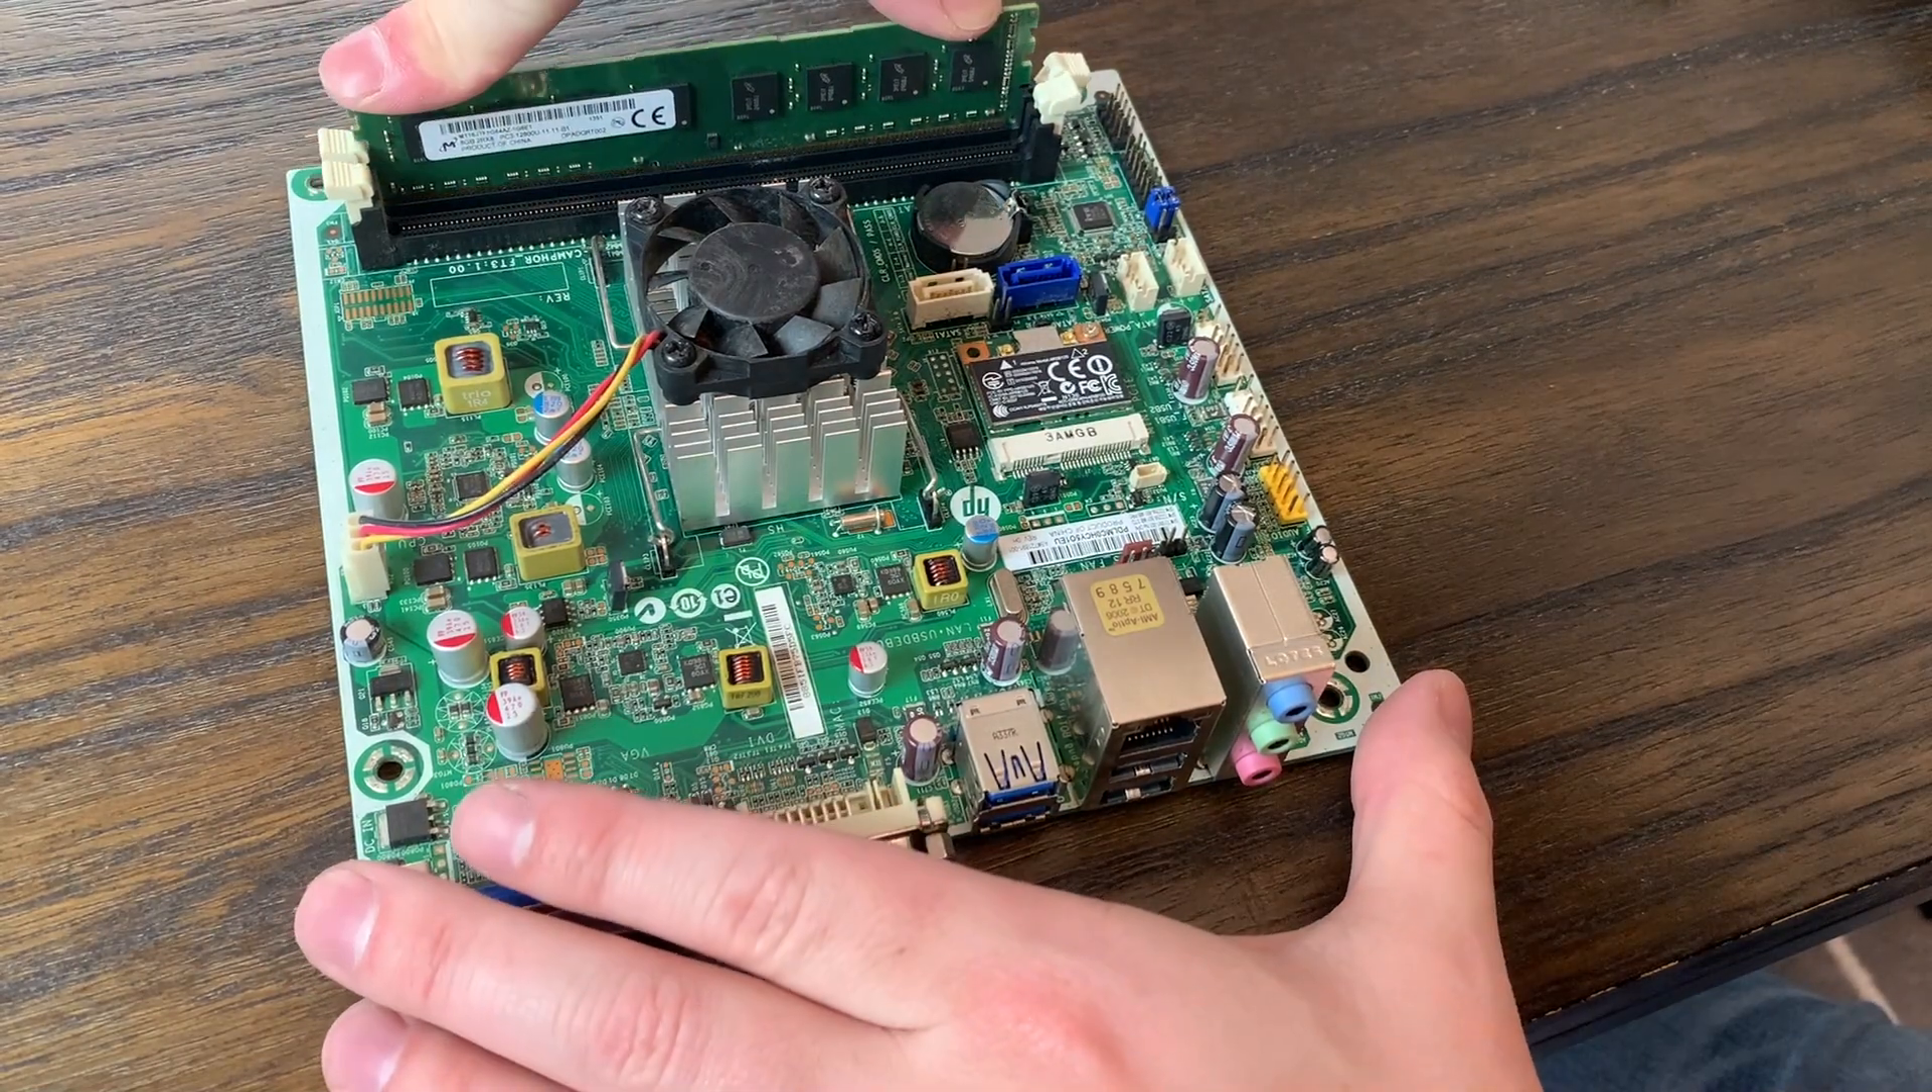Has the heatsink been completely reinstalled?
Yes.